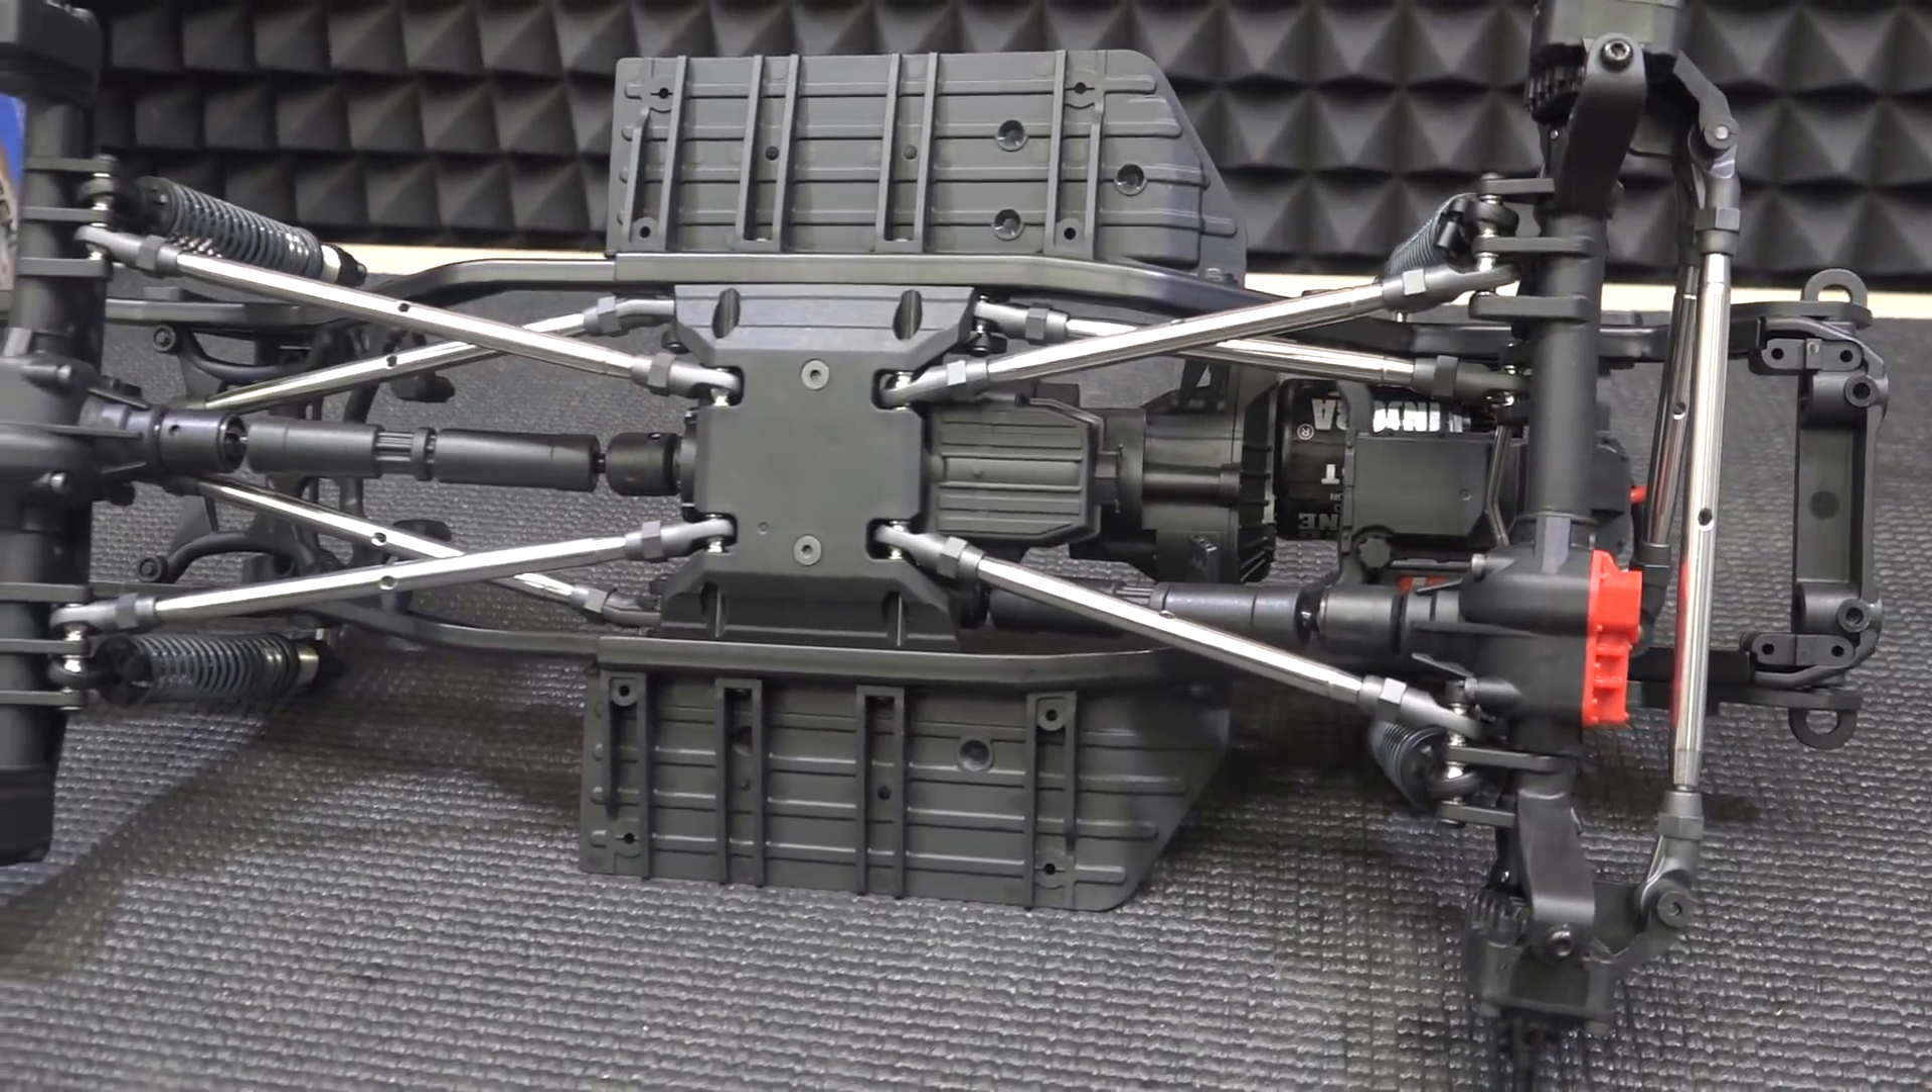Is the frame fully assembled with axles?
Yes.